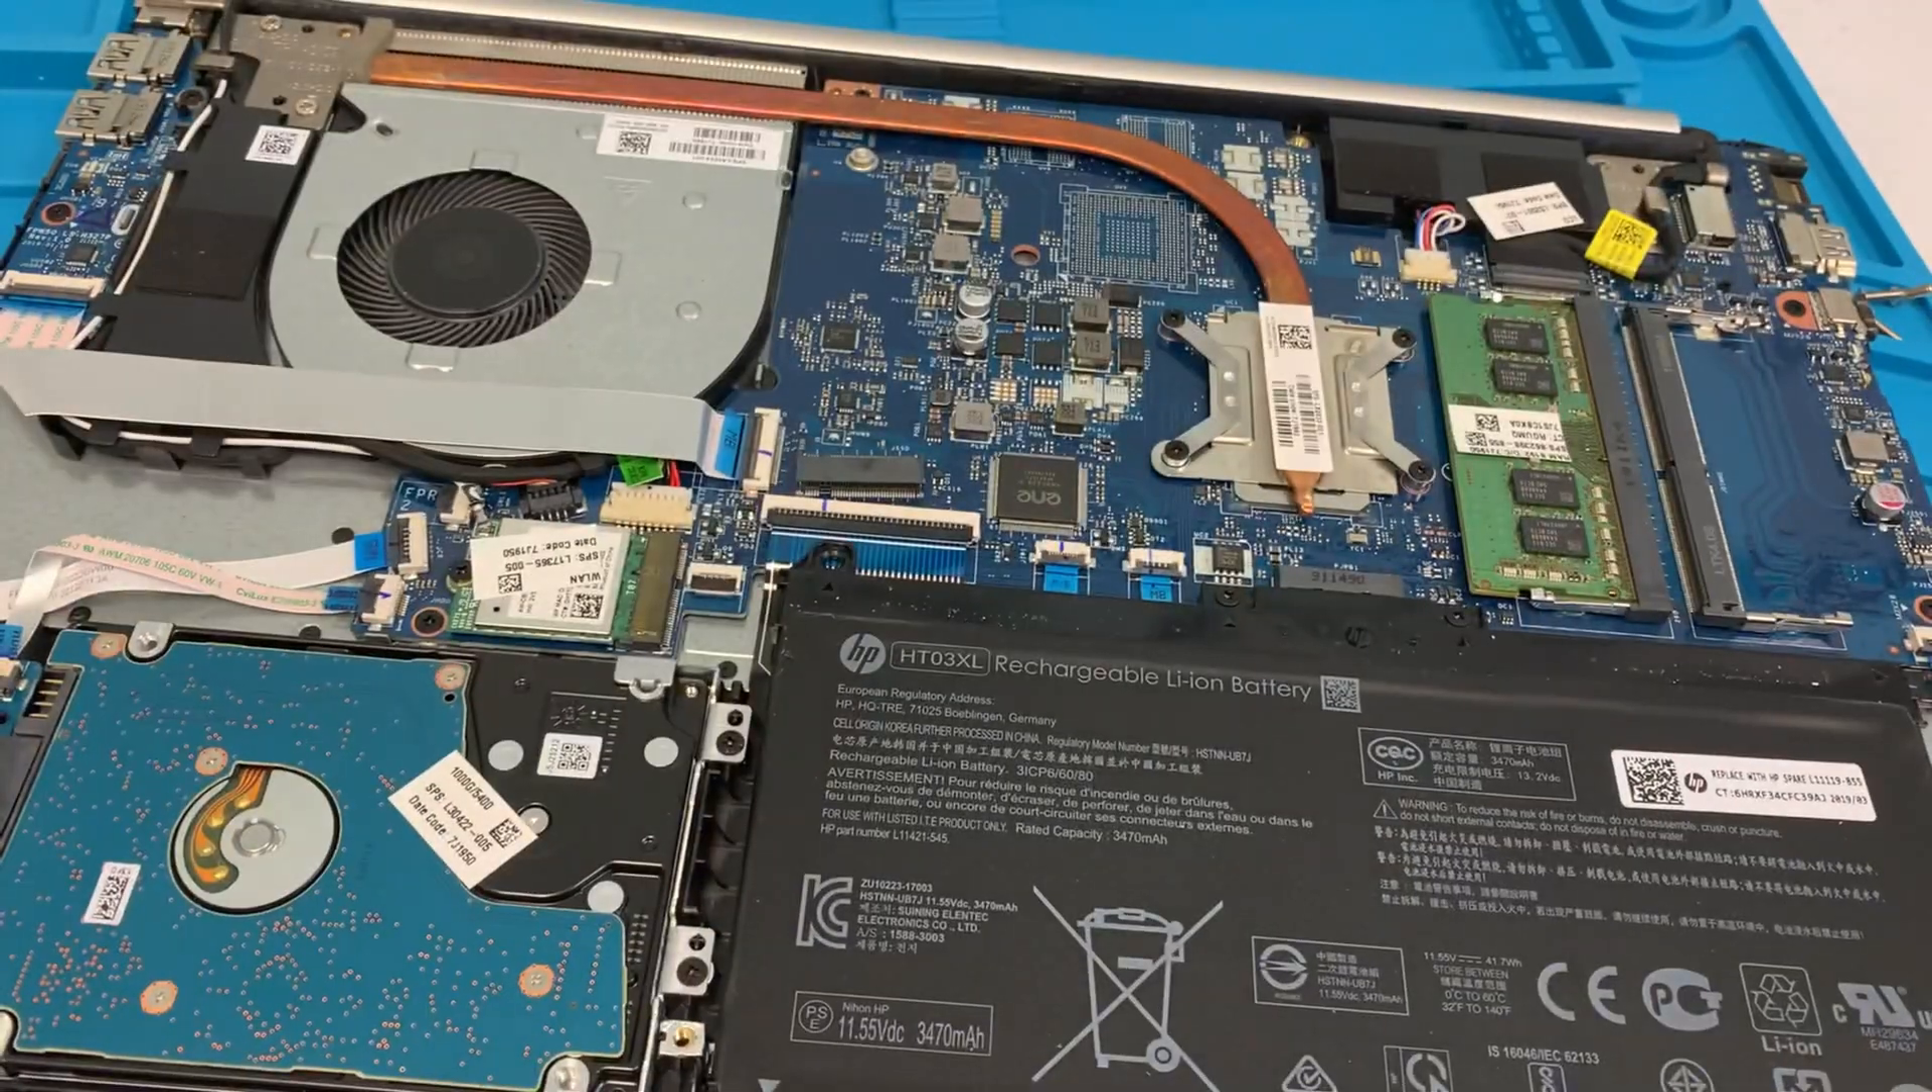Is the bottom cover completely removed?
Yes.